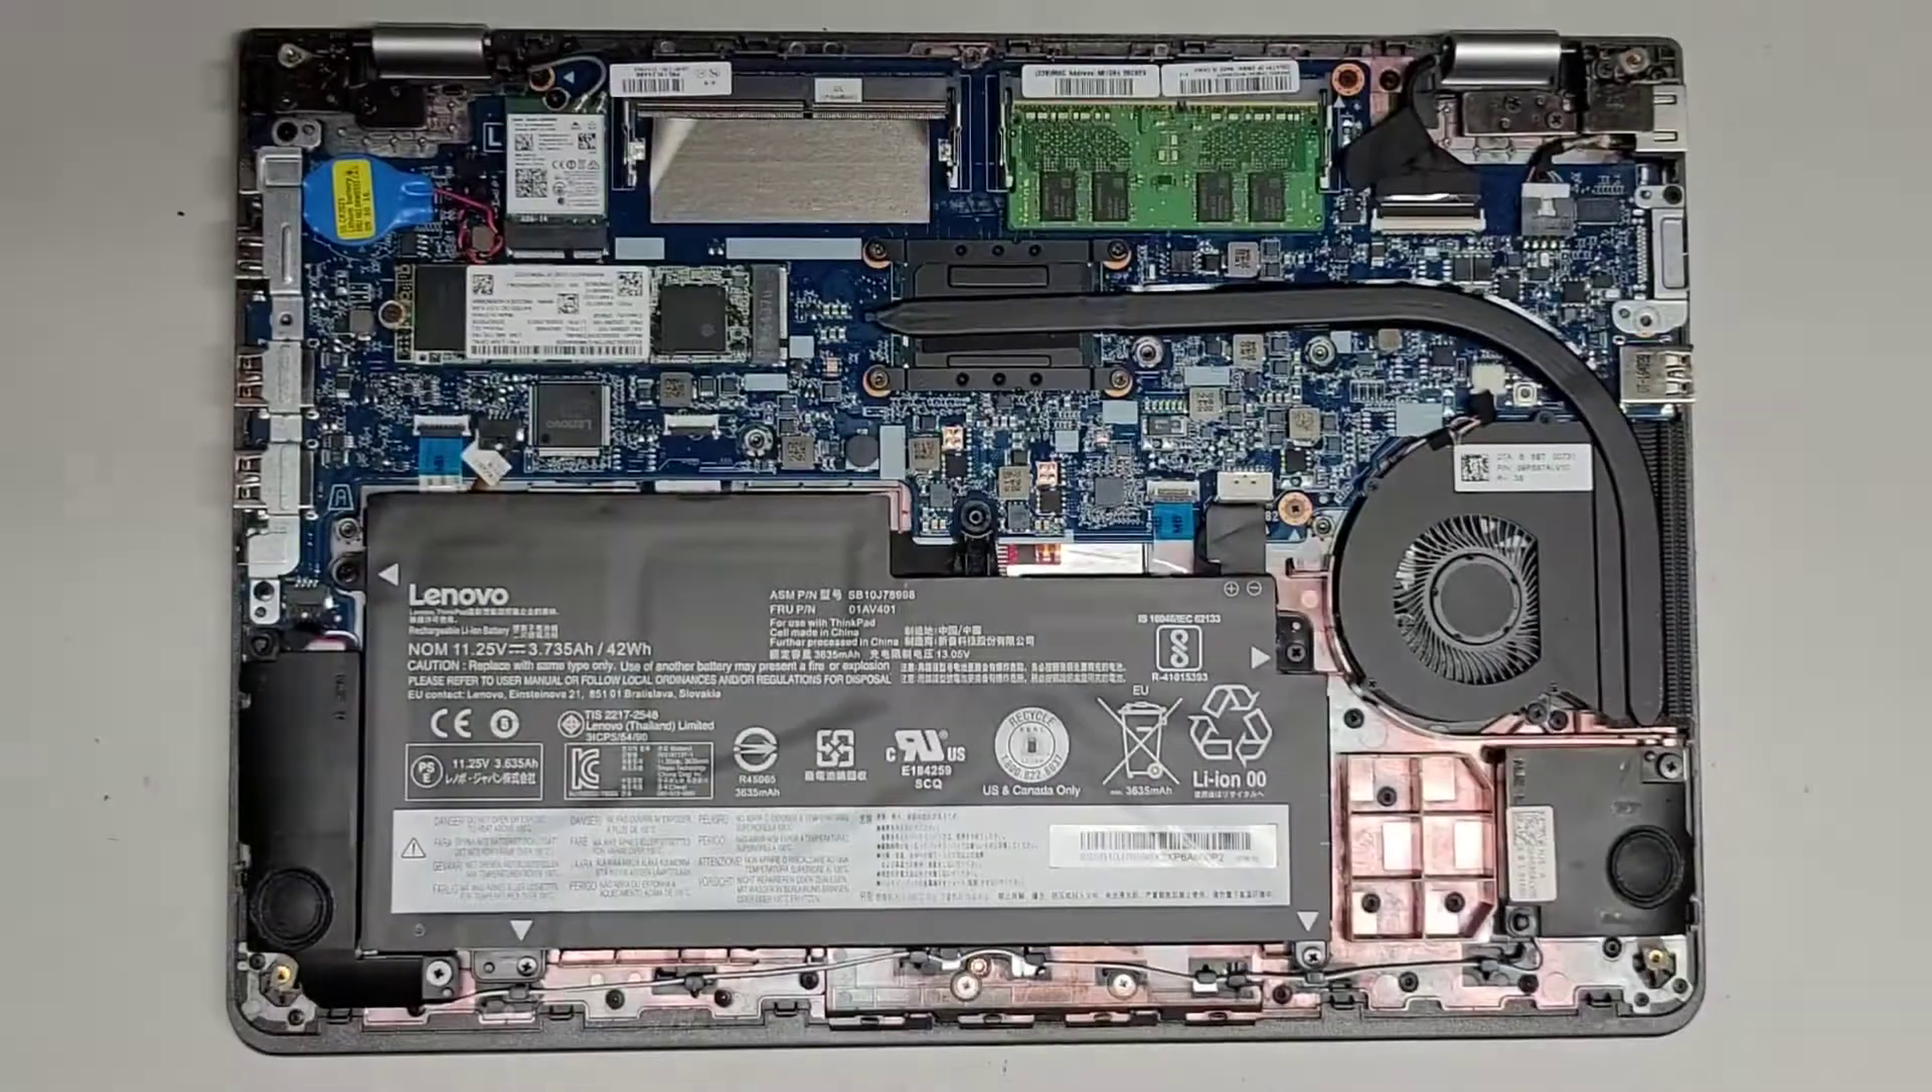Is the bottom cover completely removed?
Yes.